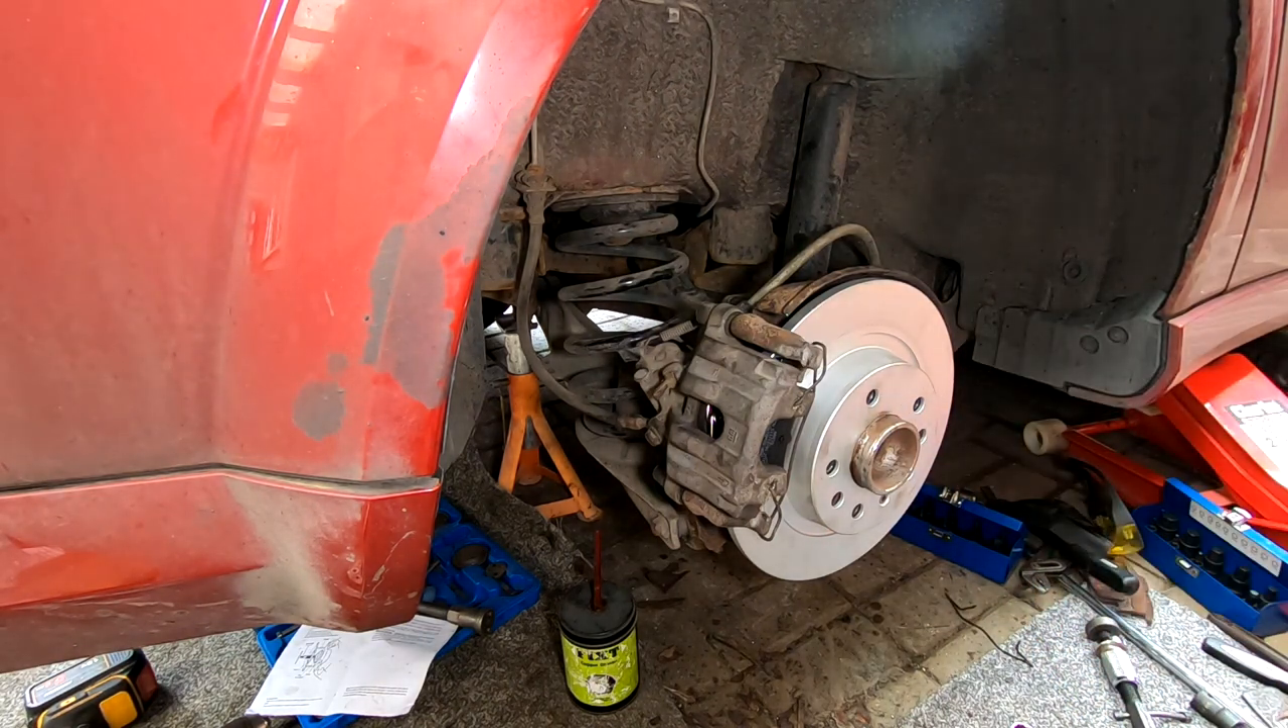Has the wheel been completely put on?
No.